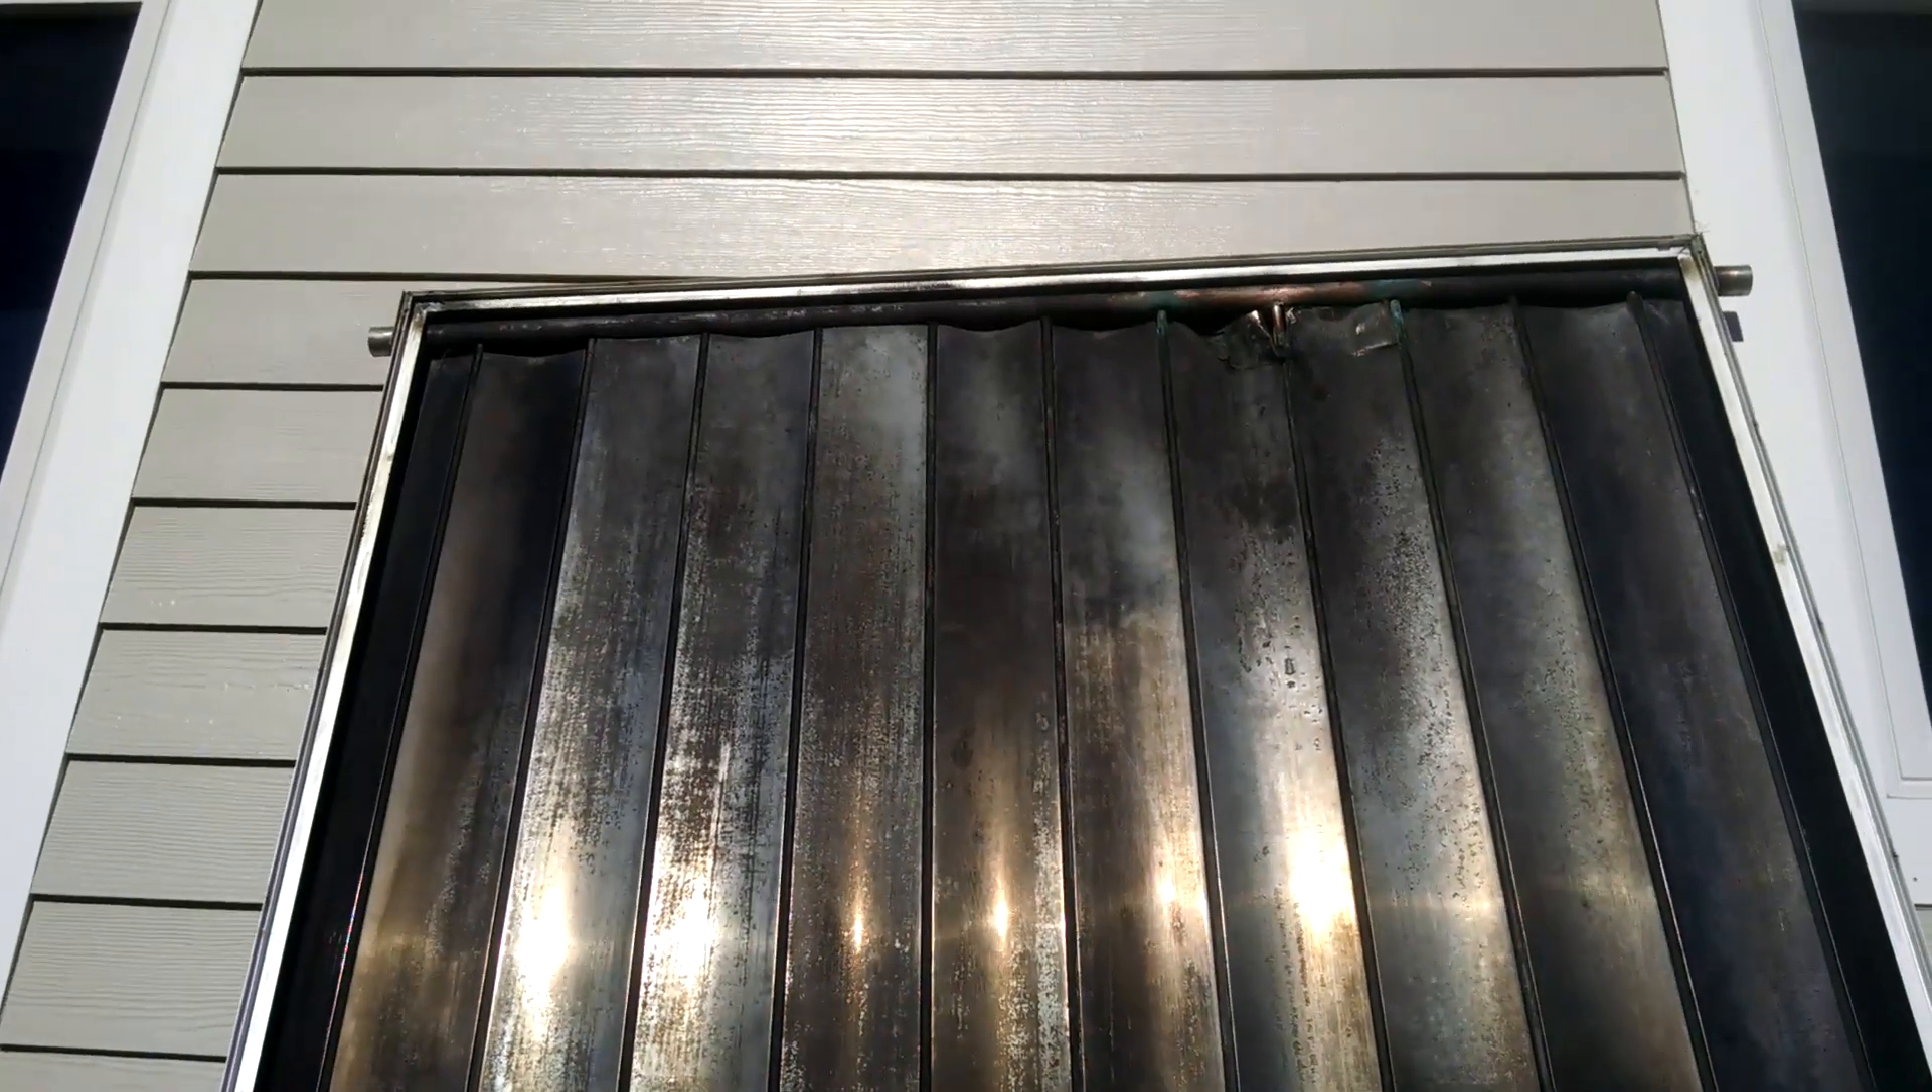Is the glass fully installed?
No.